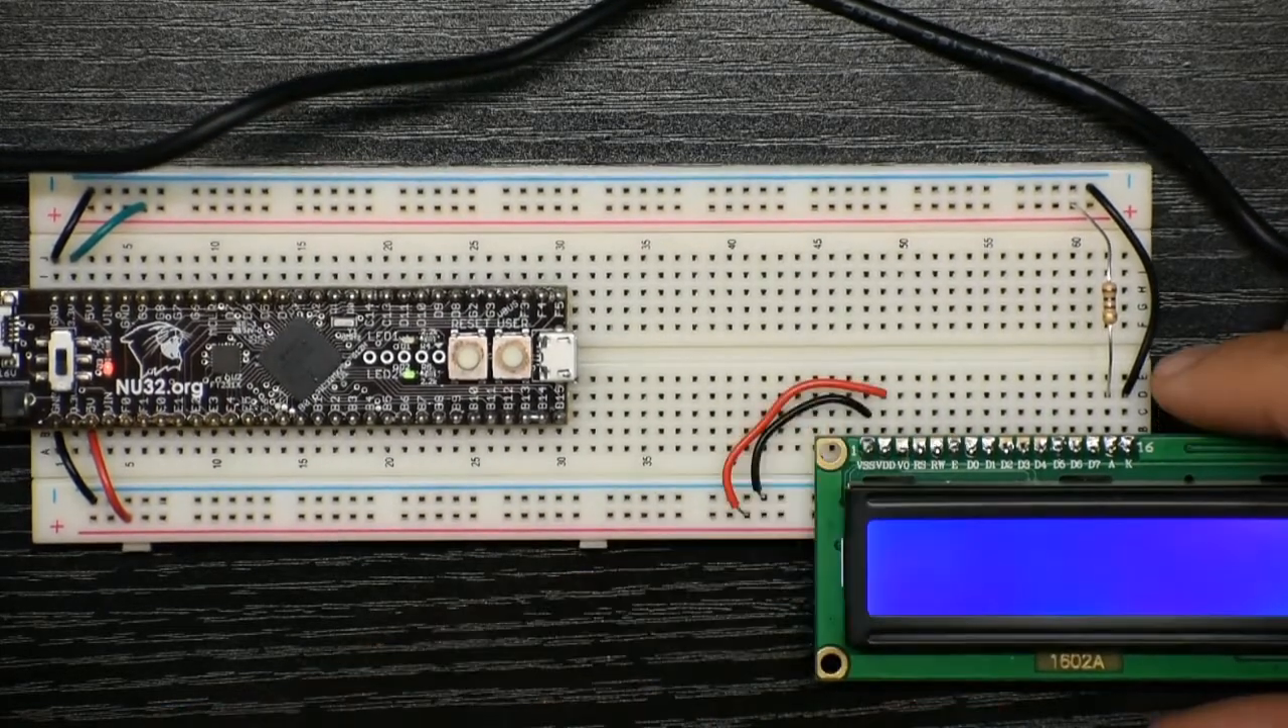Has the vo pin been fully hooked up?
No.